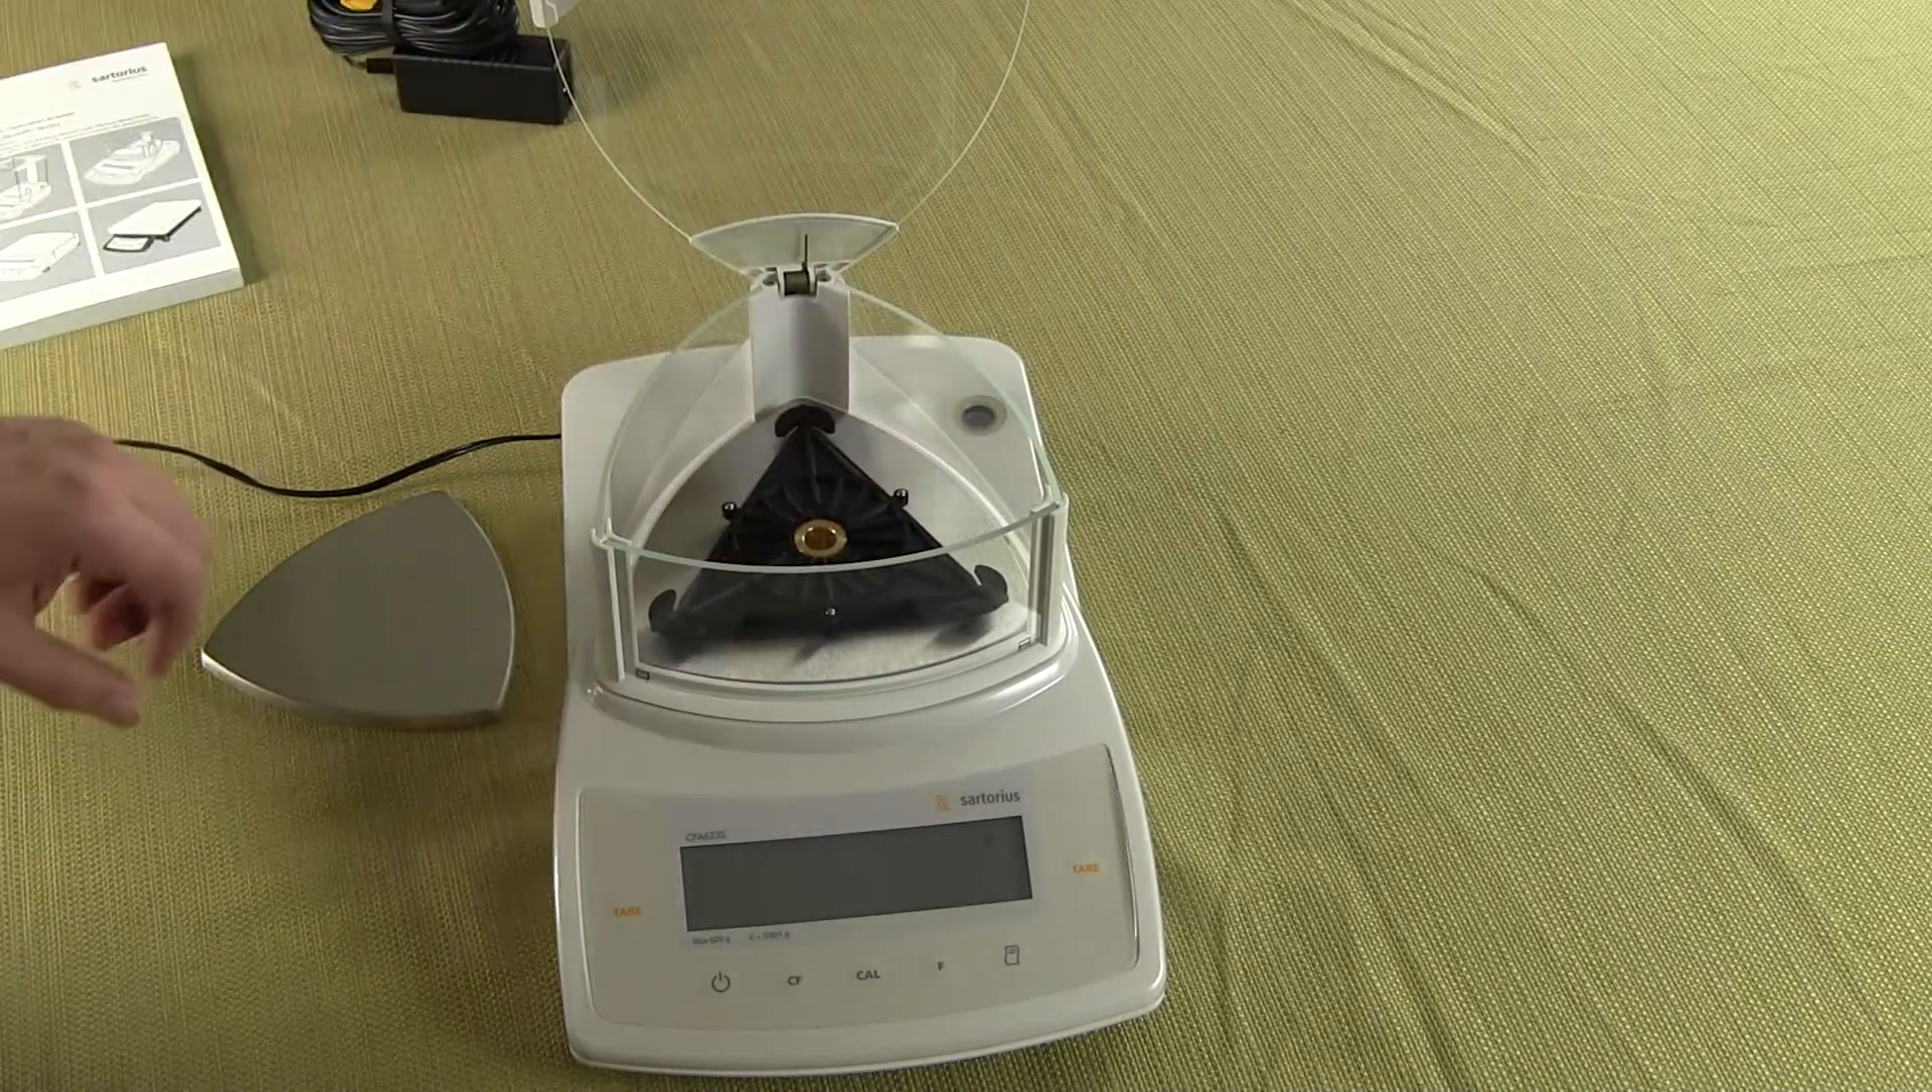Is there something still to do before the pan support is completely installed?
No.